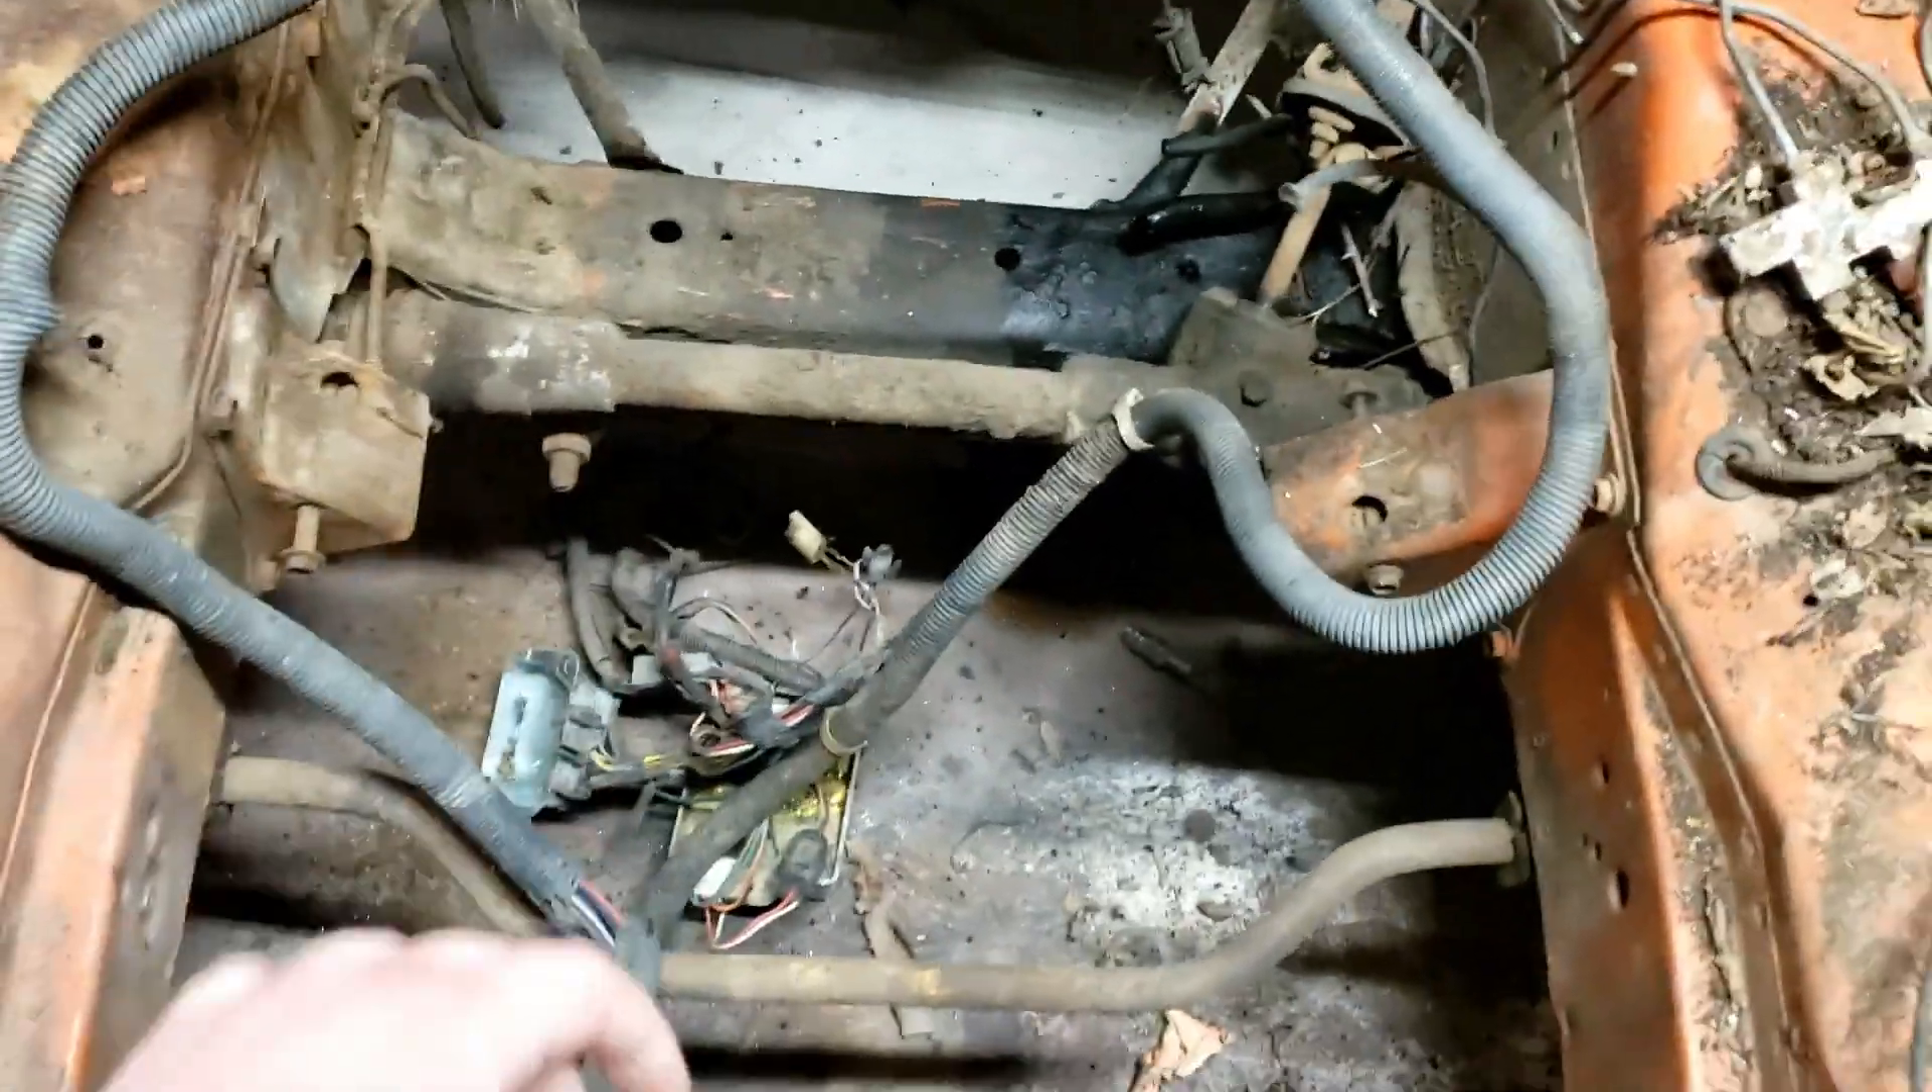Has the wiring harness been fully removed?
No.